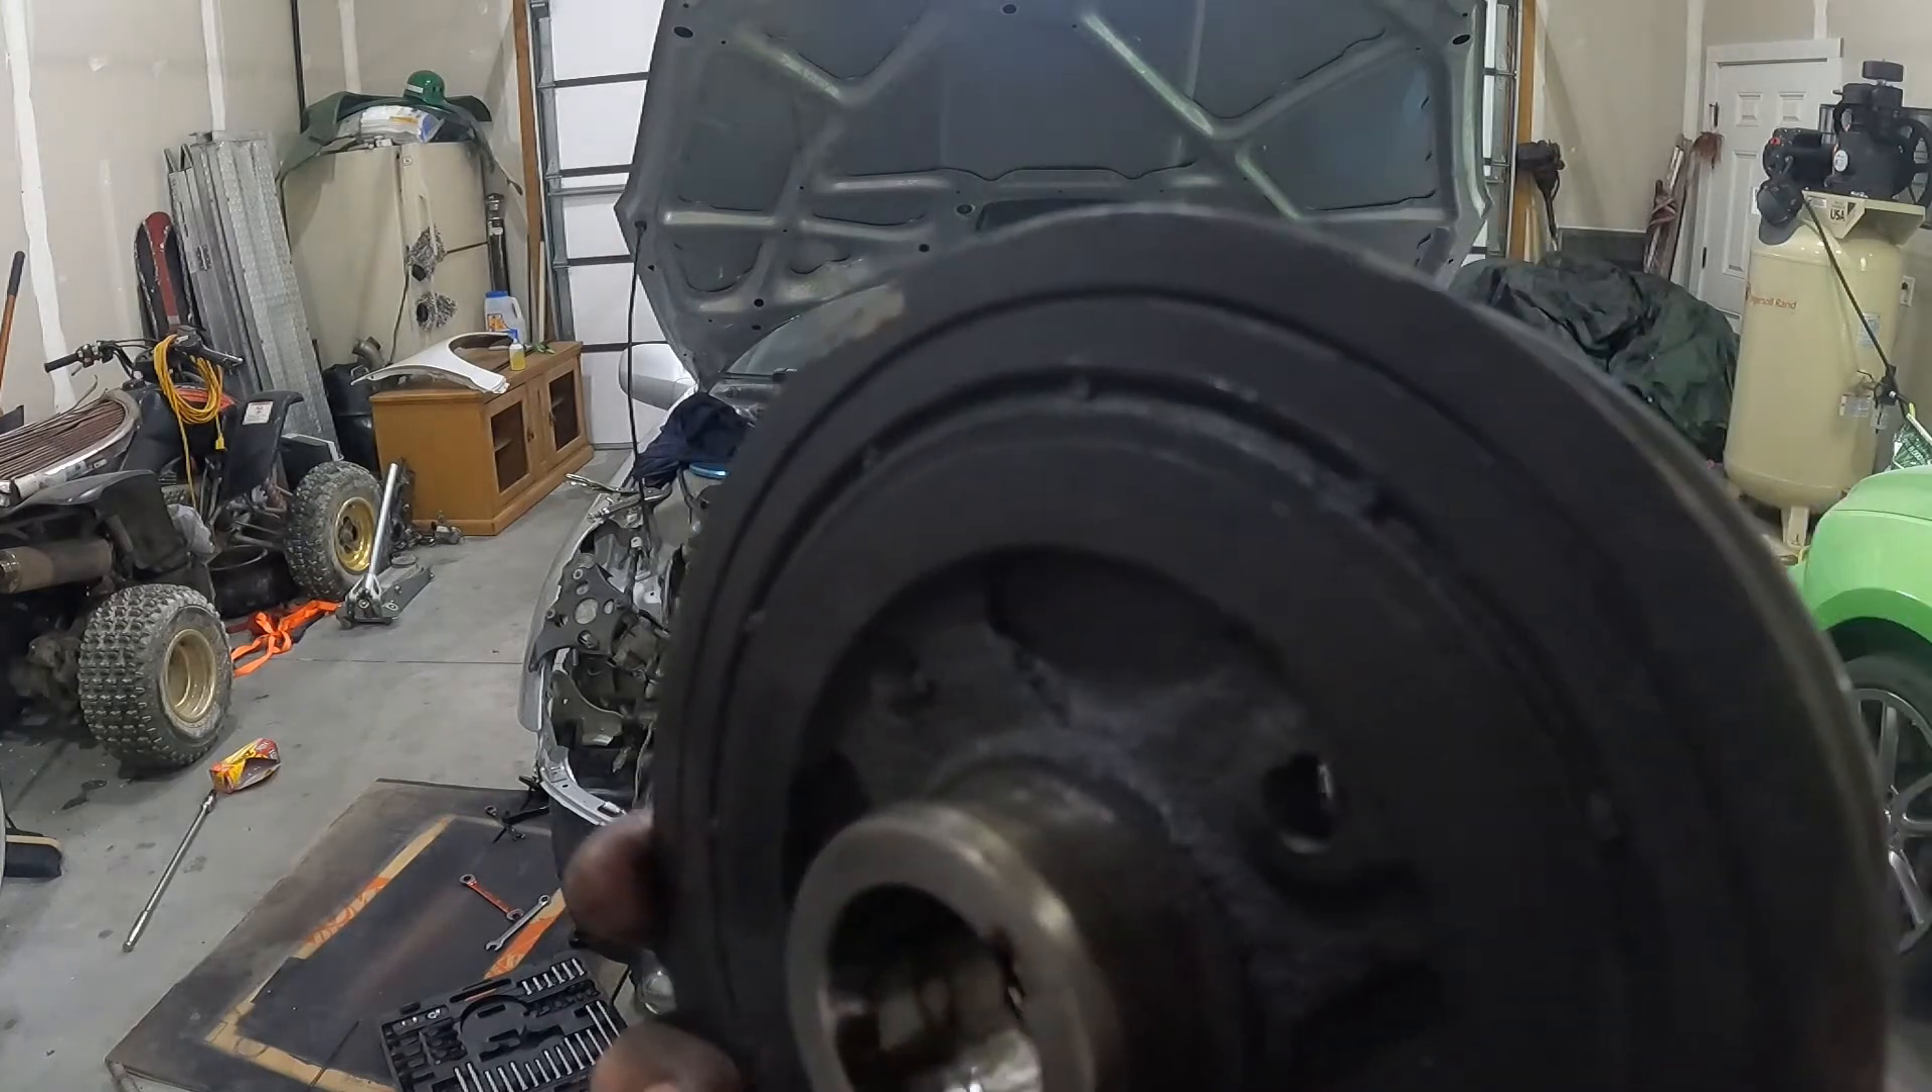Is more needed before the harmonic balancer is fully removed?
No.